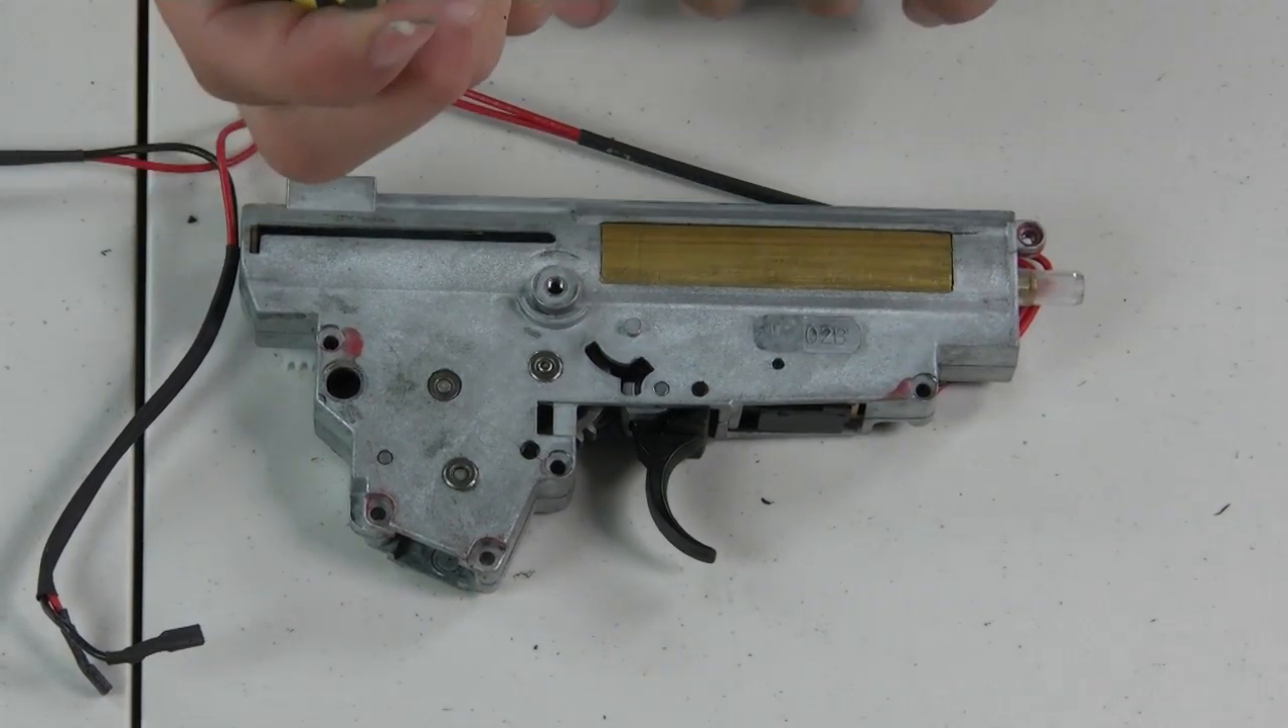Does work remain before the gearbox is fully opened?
Yes.